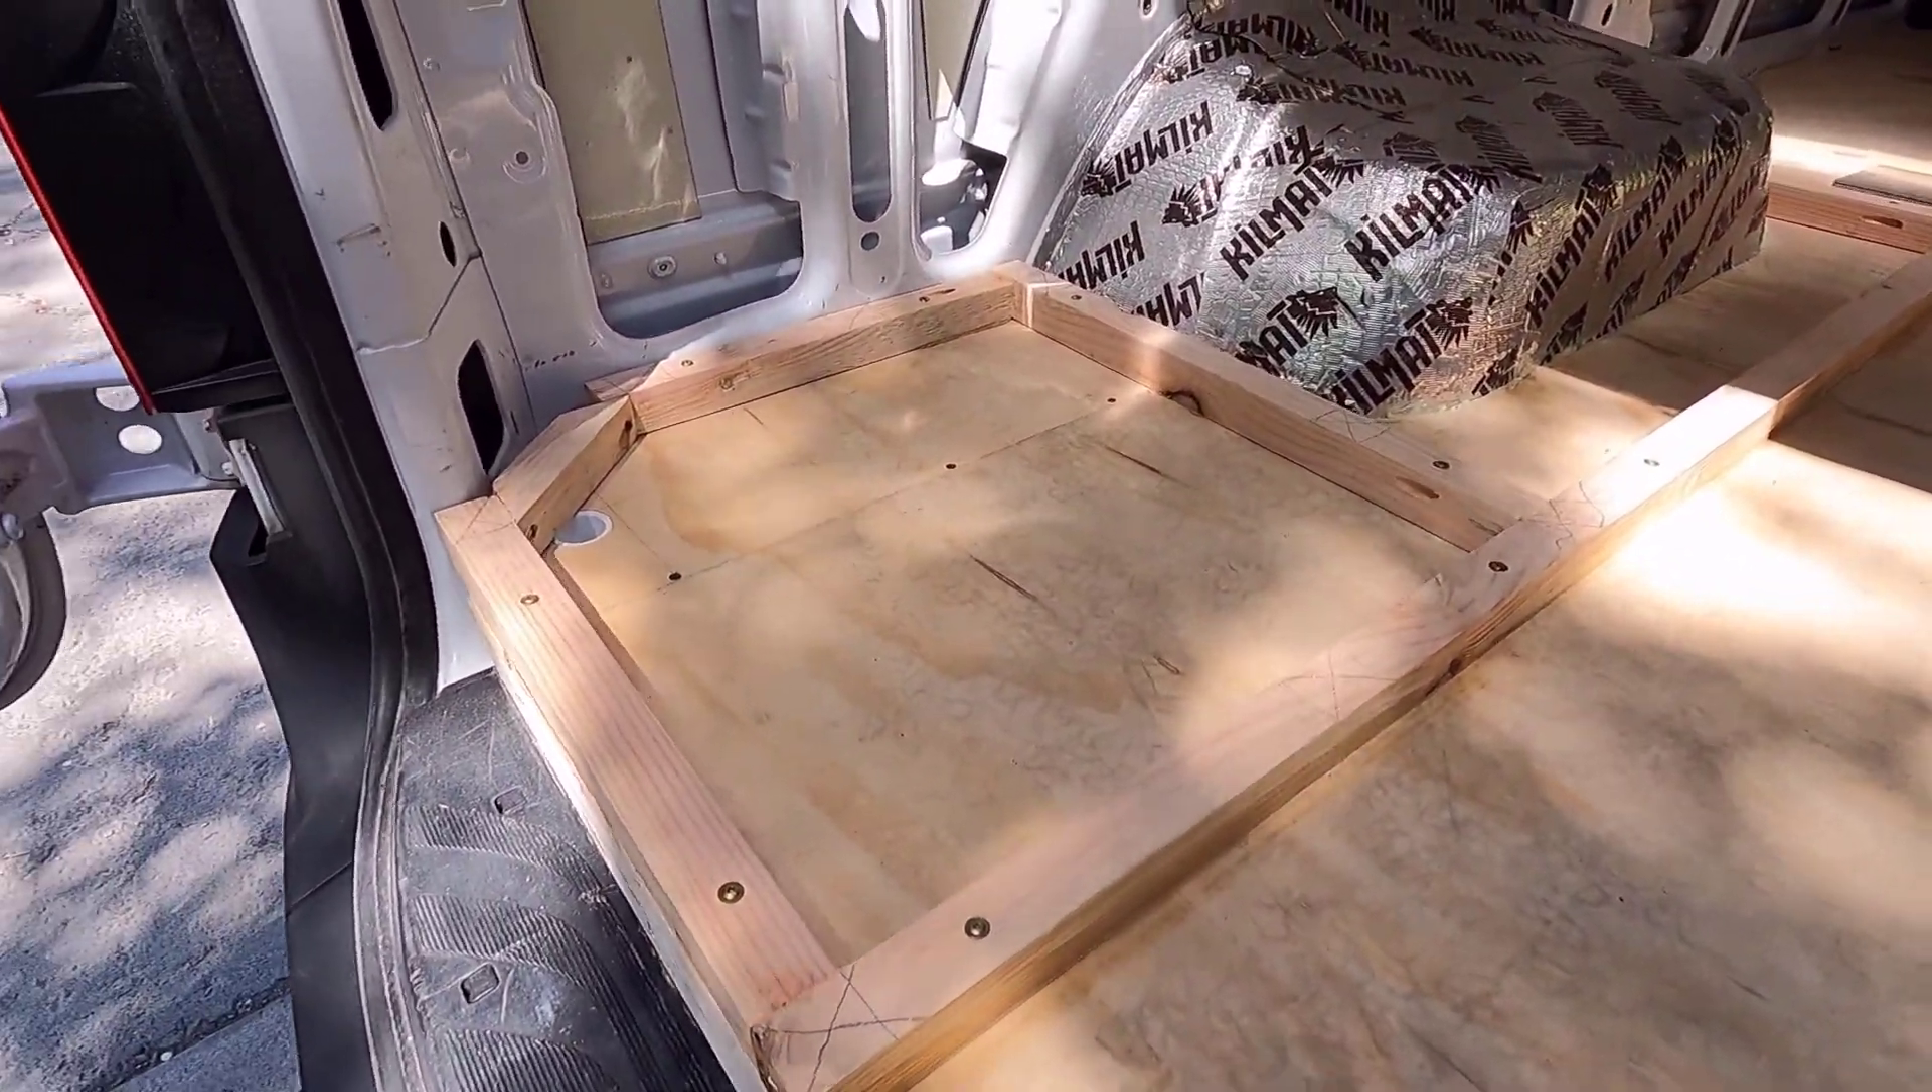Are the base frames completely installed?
Yes.